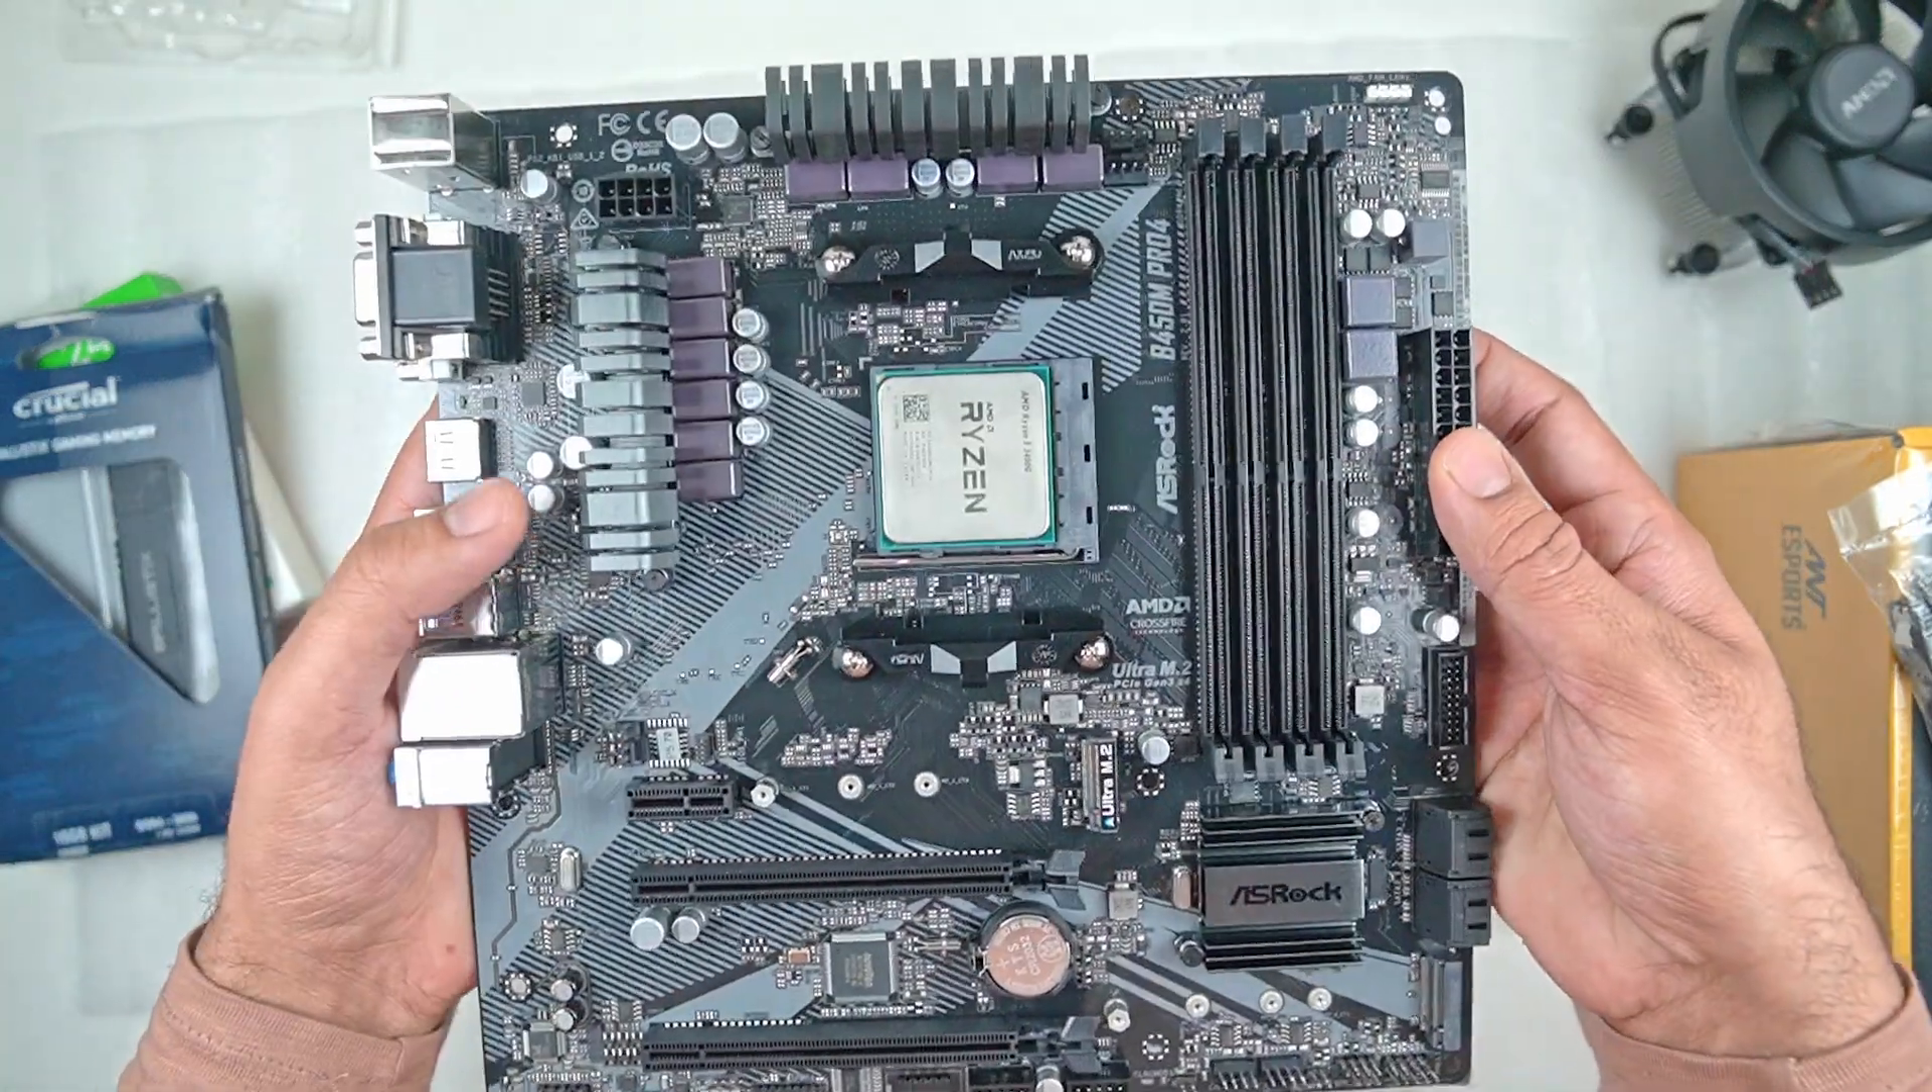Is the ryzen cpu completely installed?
Yes.